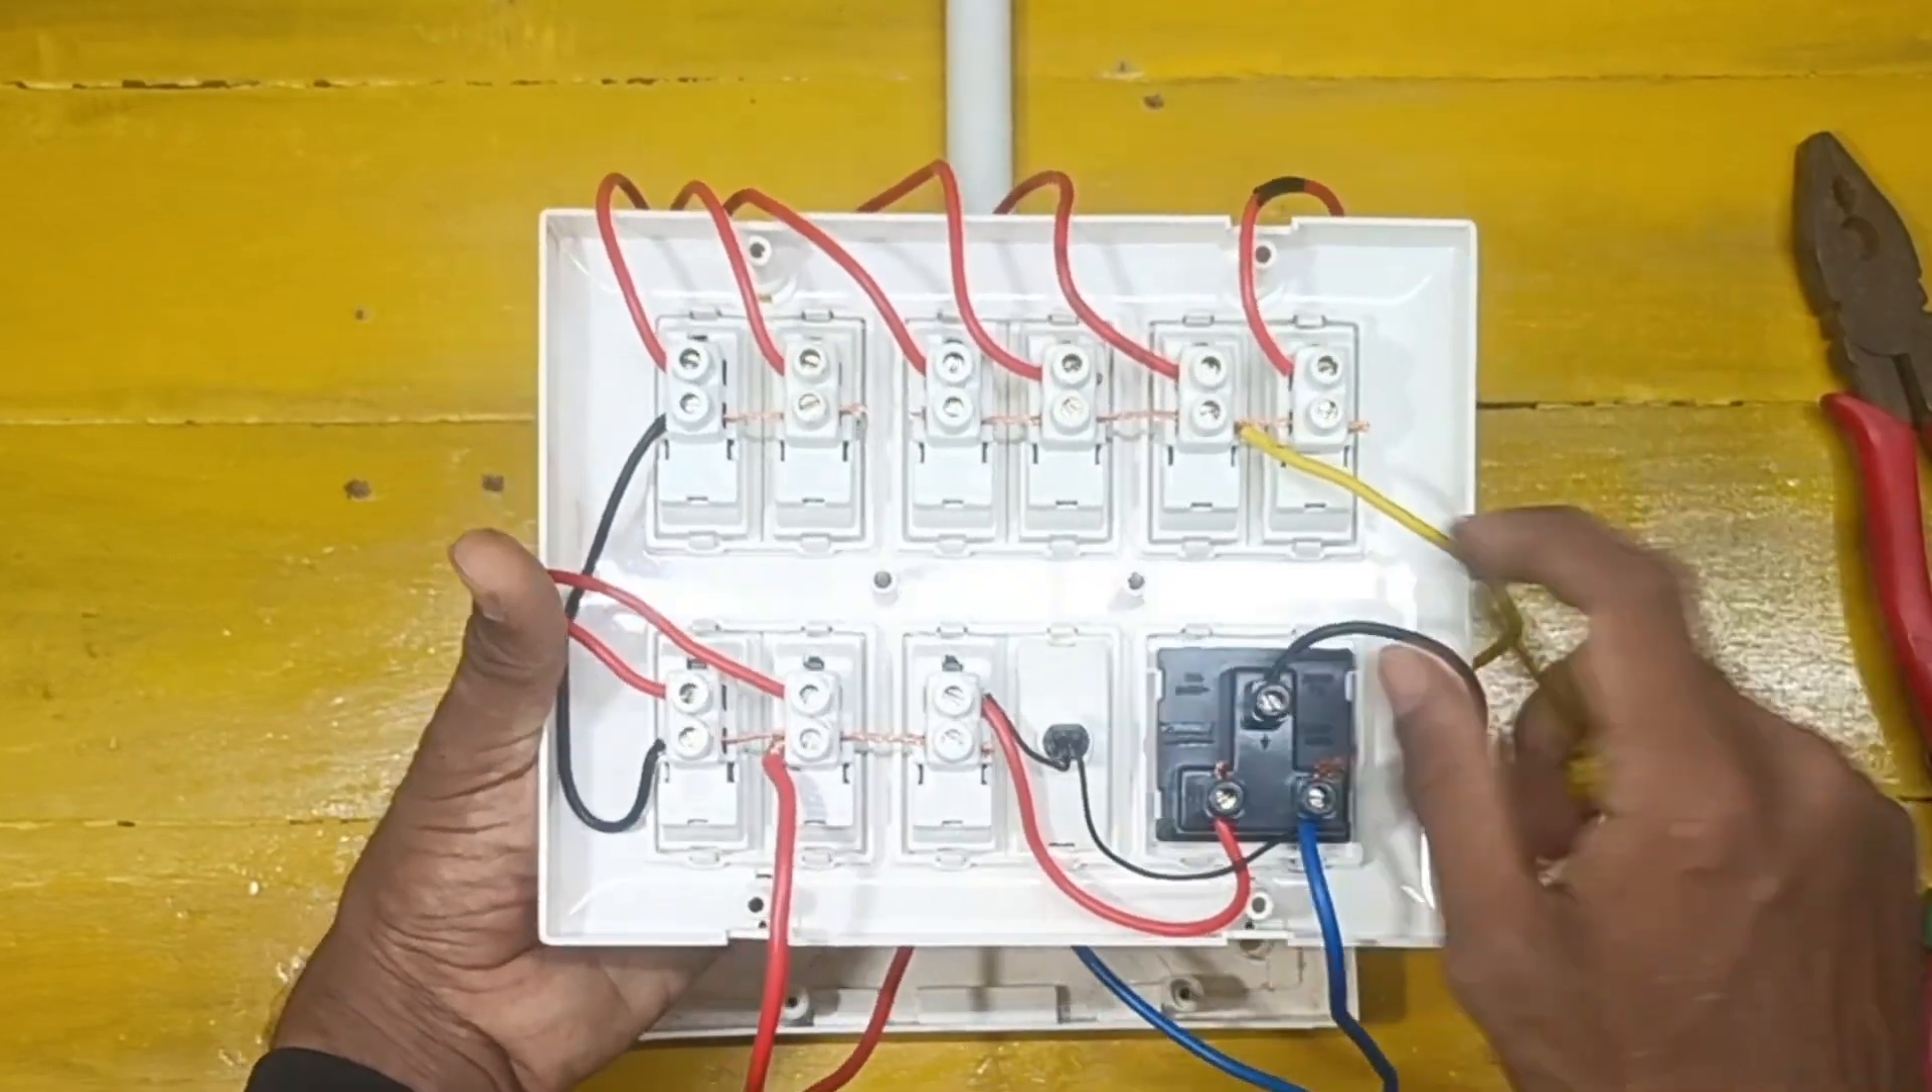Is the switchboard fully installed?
No.